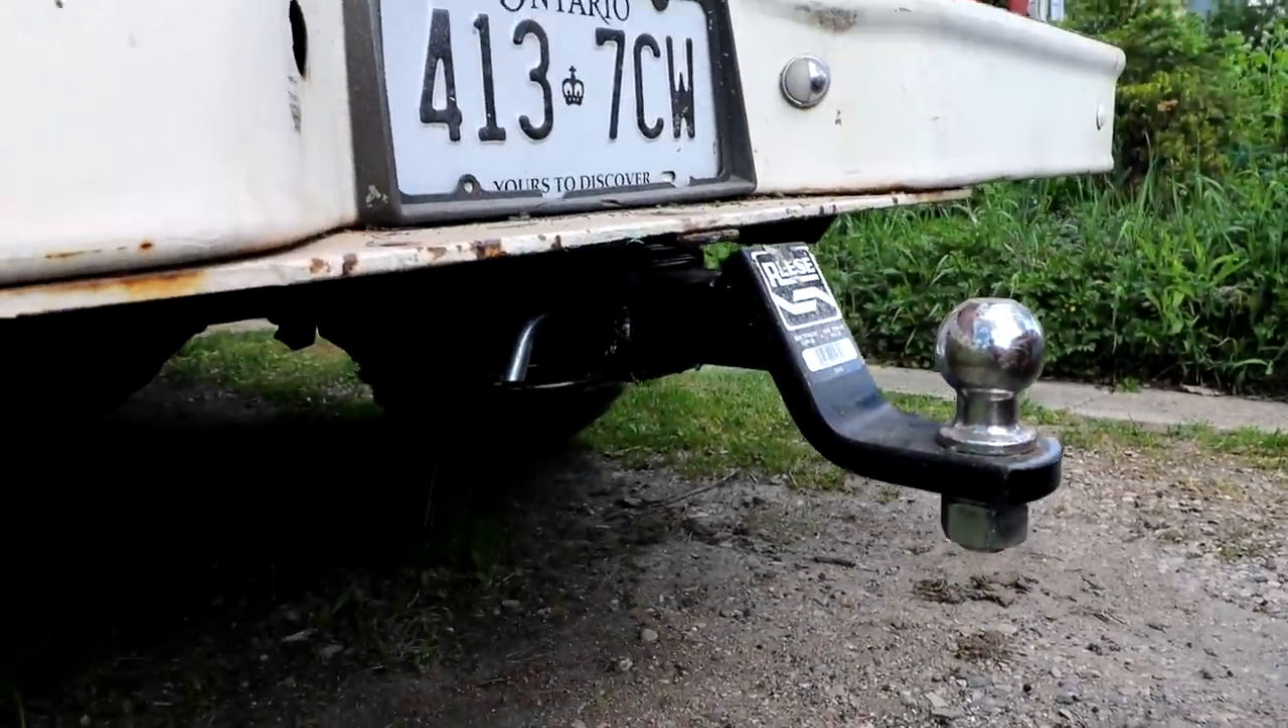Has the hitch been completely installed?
Yes.